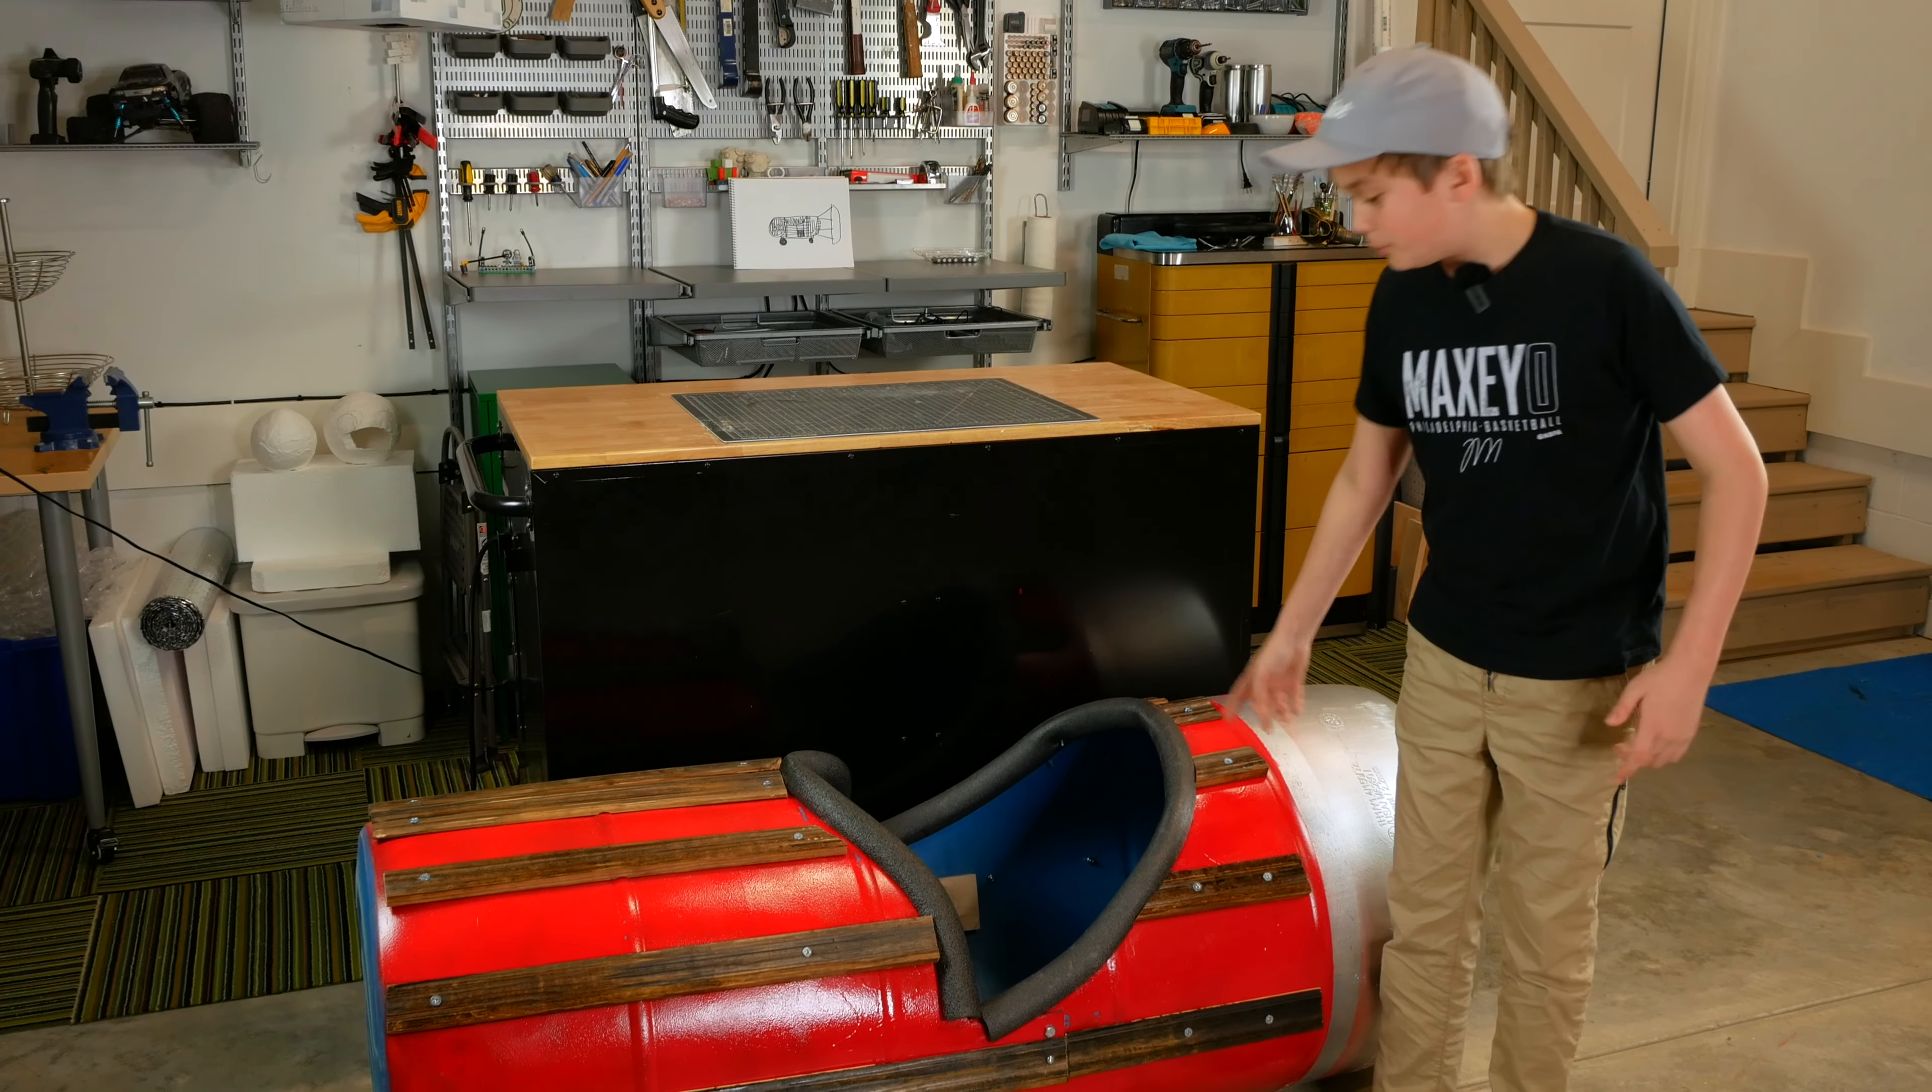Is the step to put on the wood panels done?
Yes.